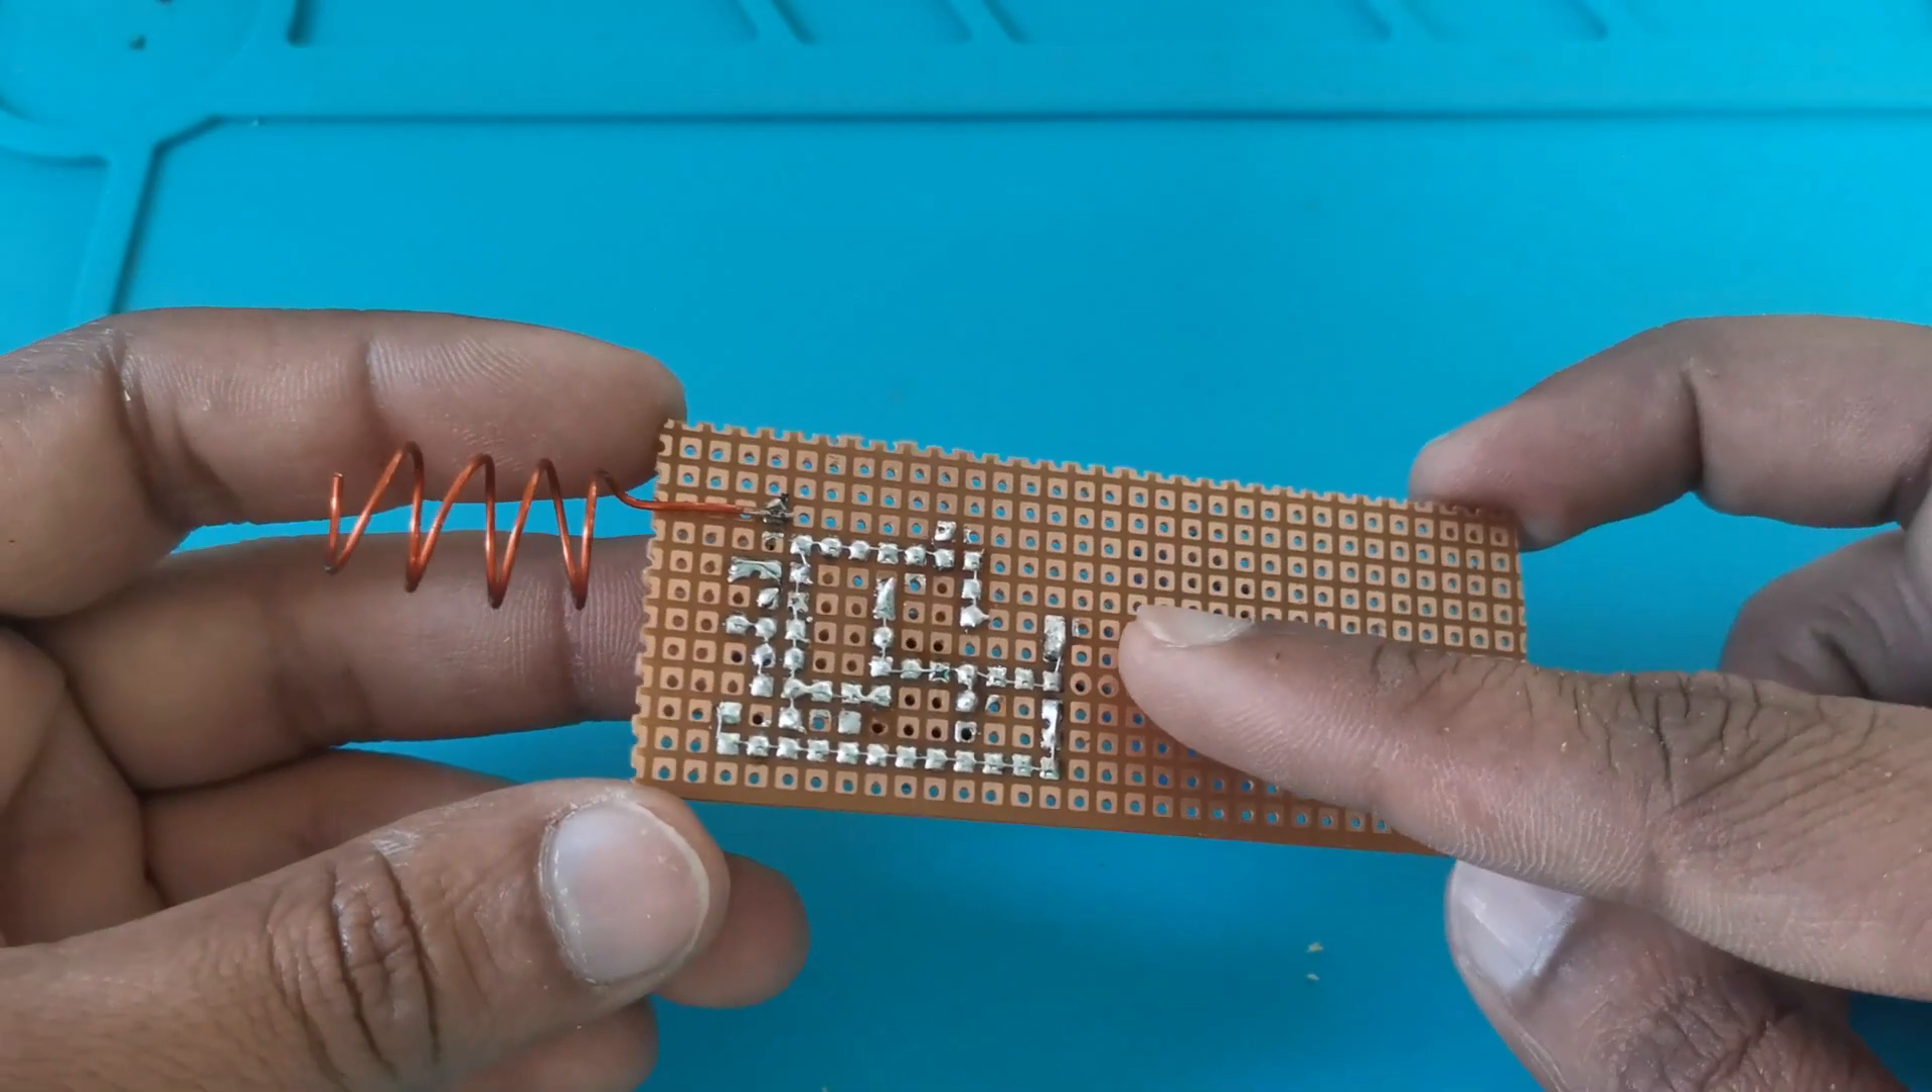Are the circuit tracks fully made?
Yes.